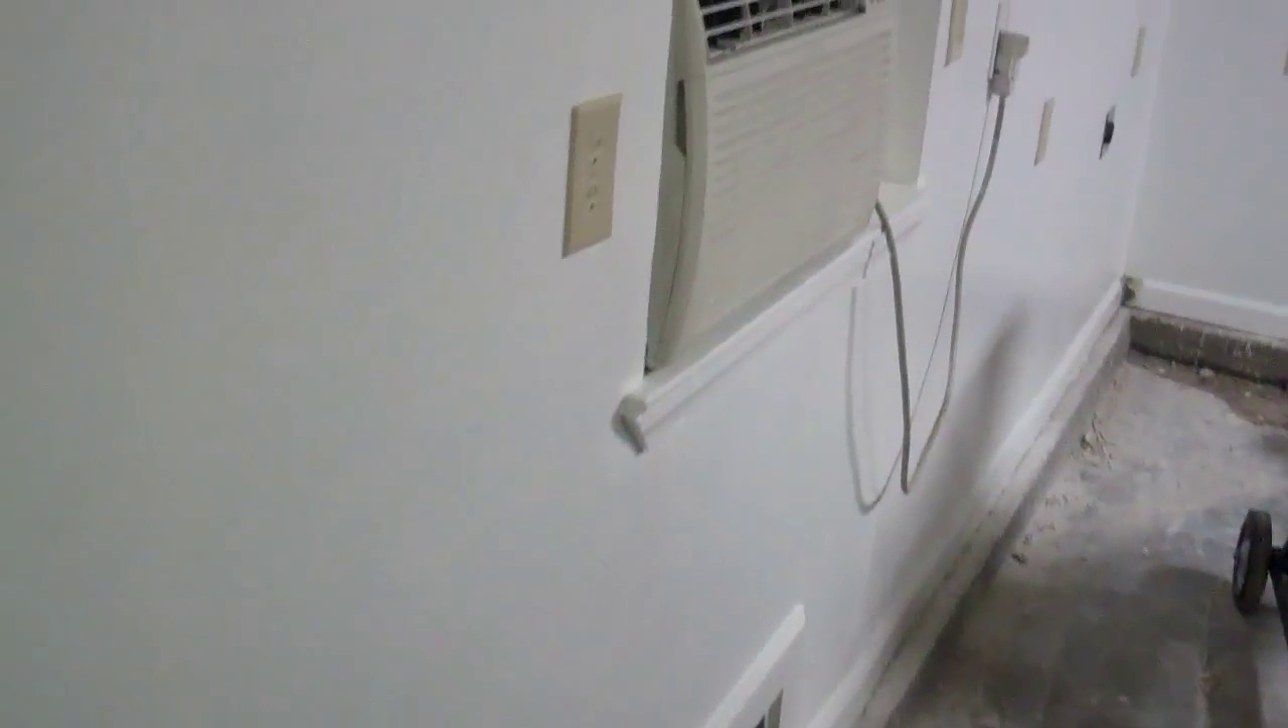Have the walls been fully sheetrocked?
Yes.